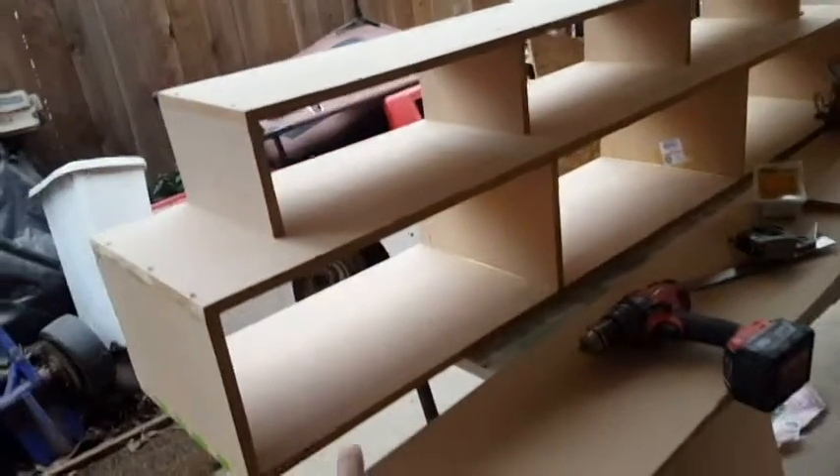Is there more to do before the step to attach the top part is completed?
No.